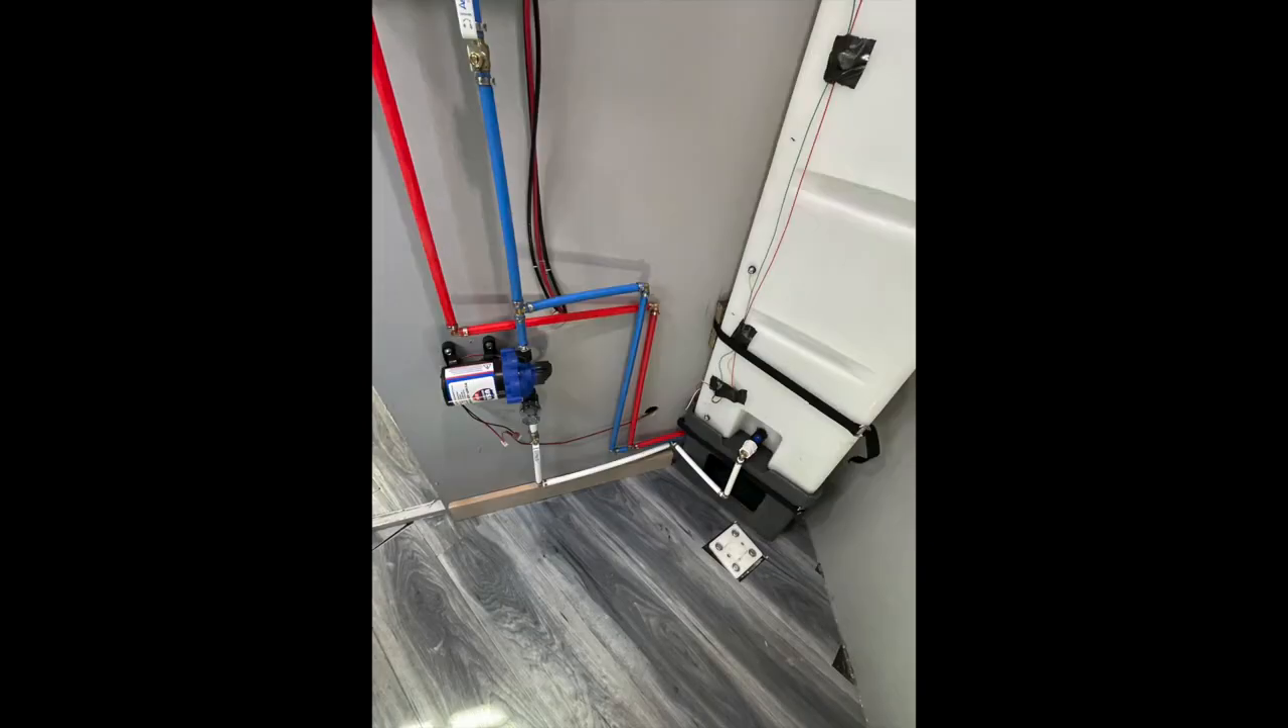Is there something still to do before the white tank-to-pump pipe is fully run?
No.